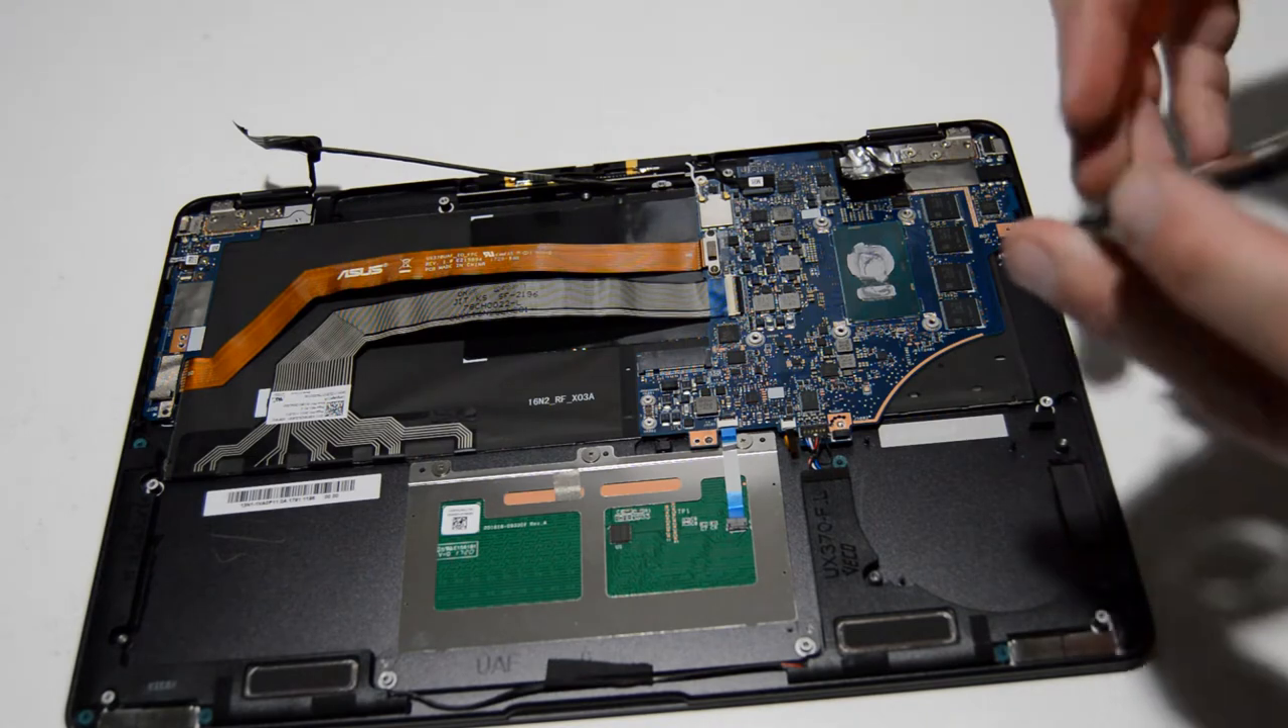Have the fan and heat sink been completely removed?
Yes.